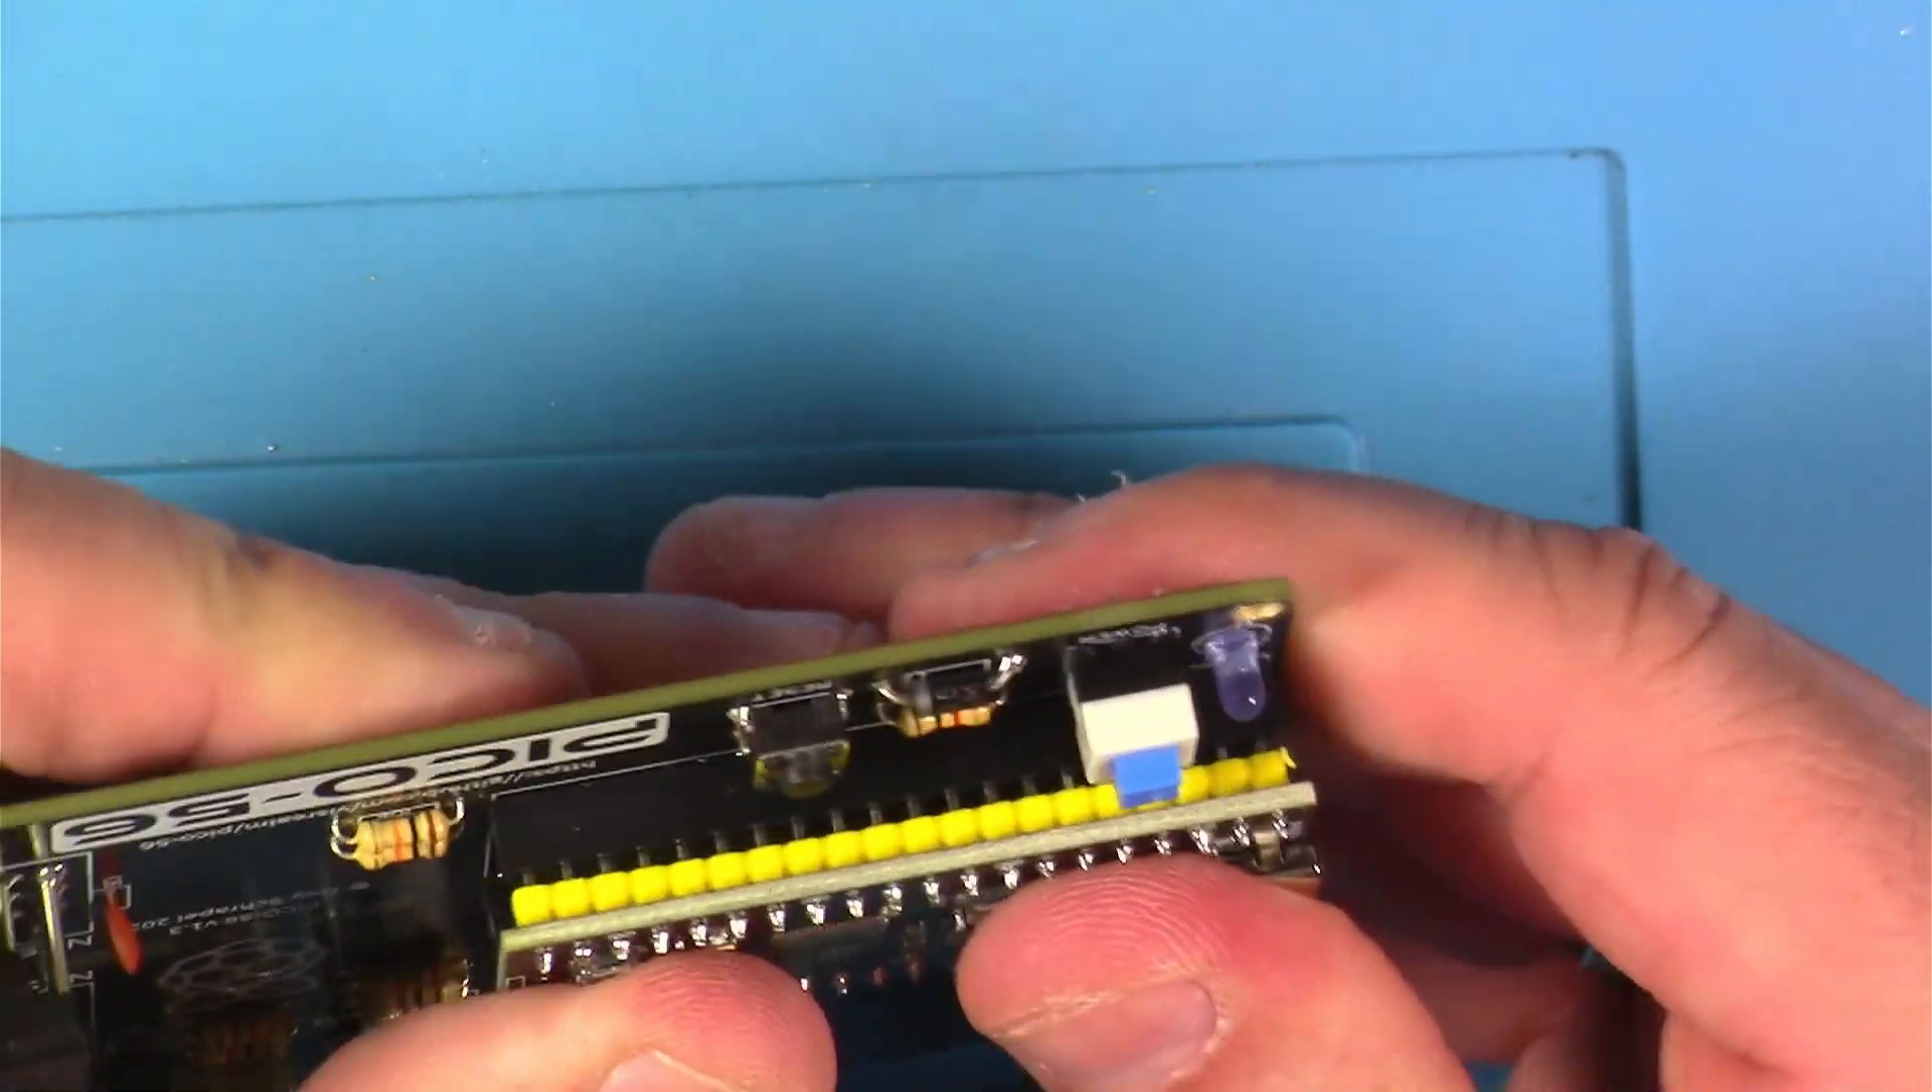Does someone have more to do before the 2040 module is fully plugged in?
Yes.